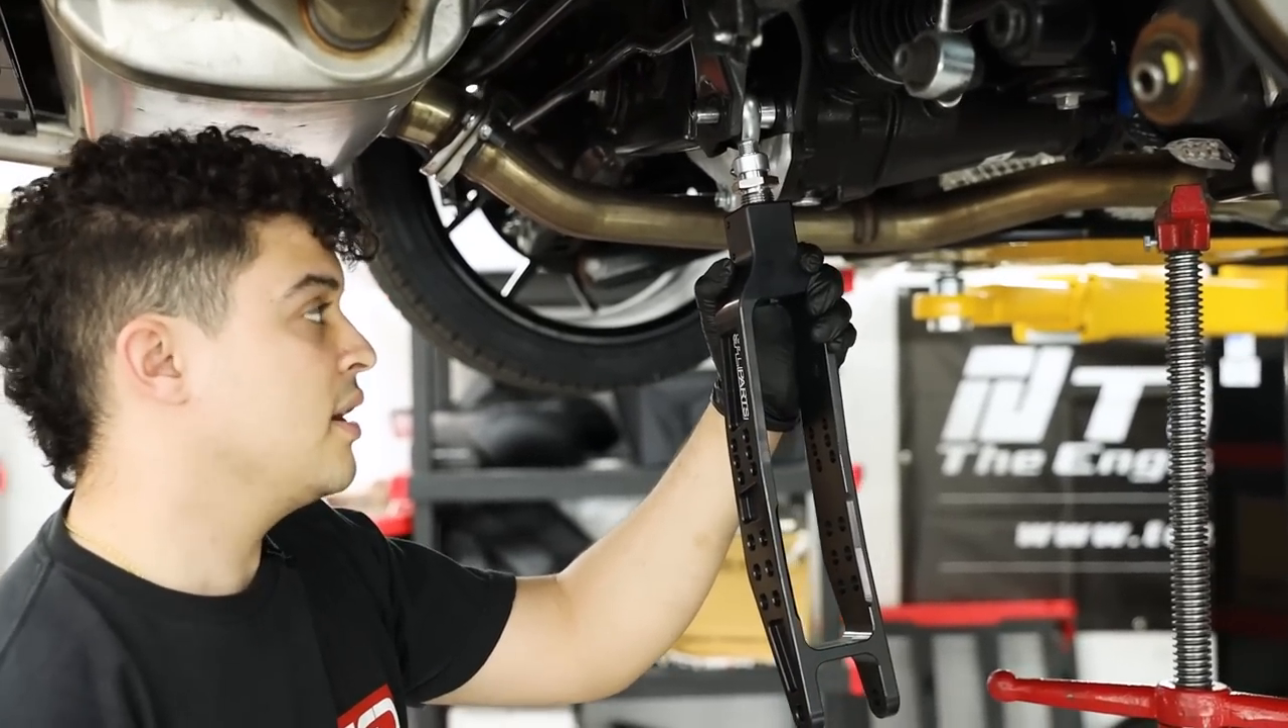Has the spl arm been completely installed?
No.